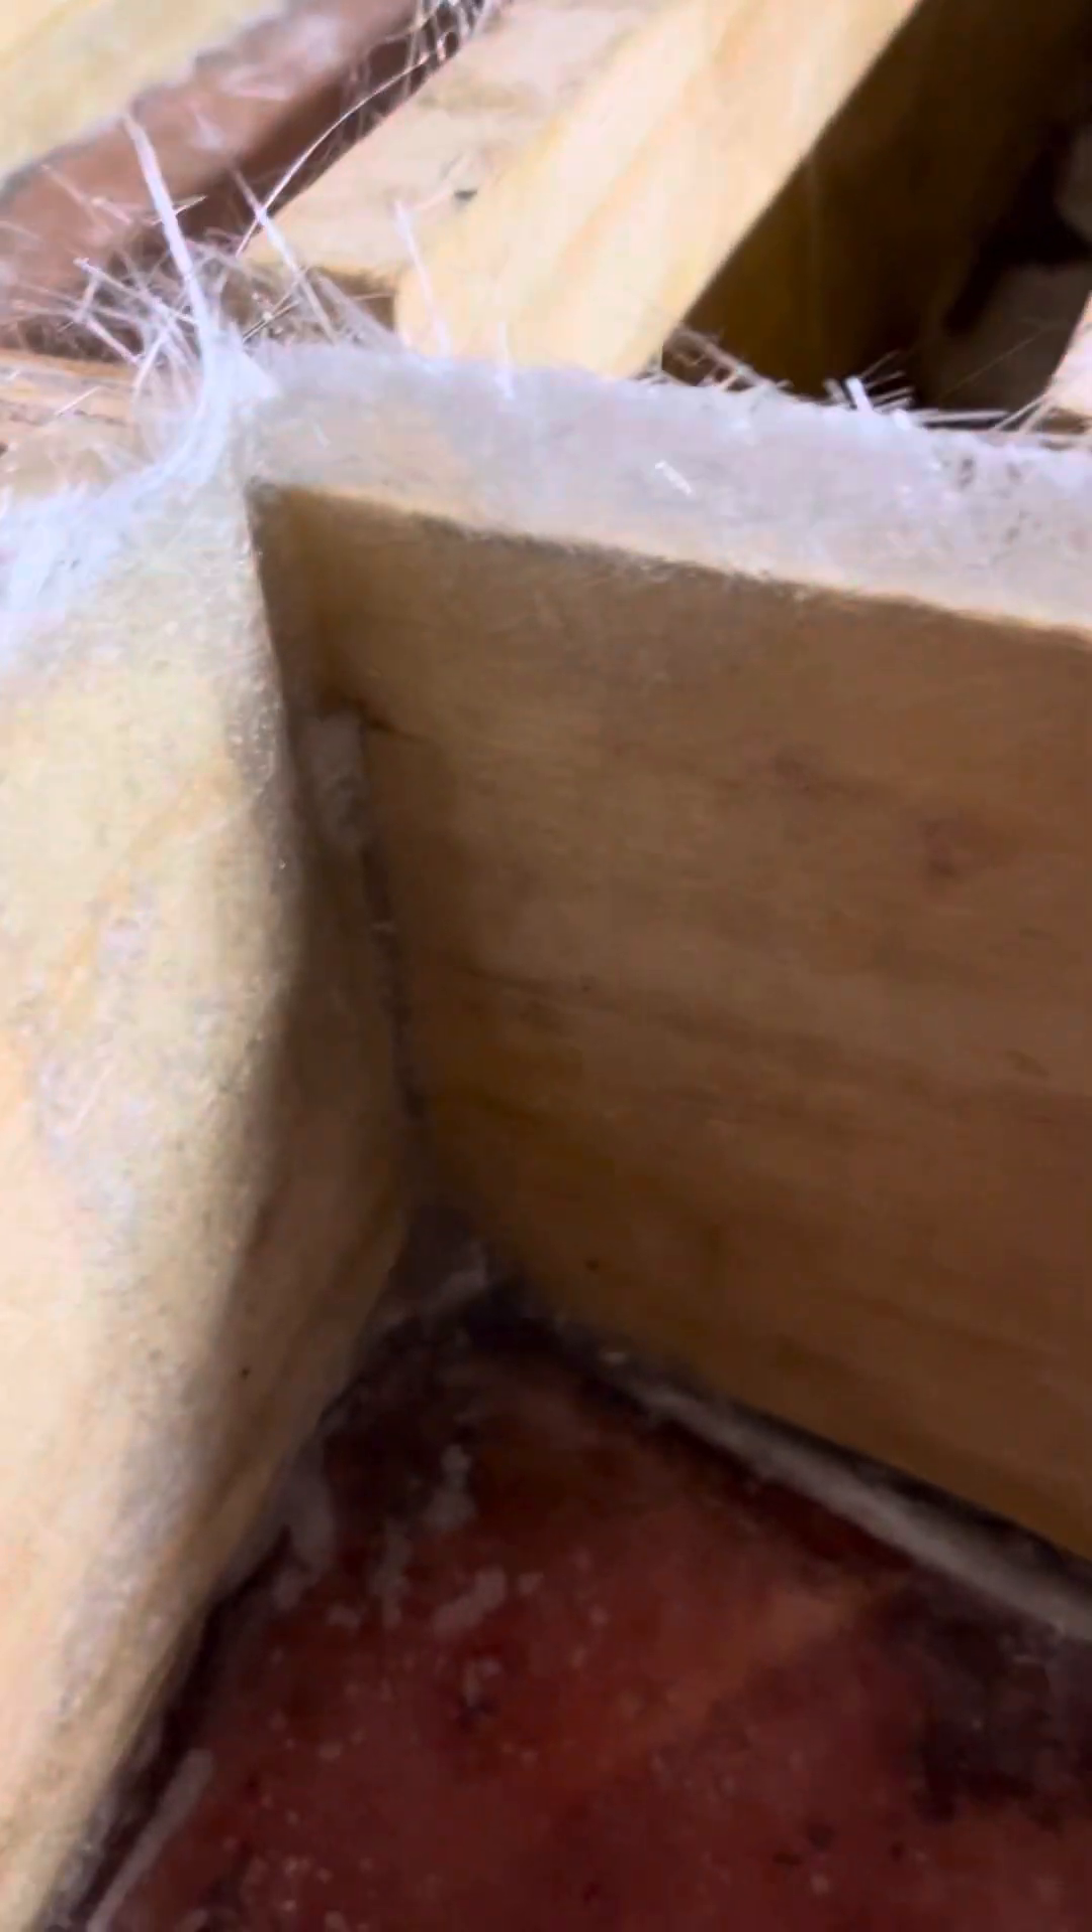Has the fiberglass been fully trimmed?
No.